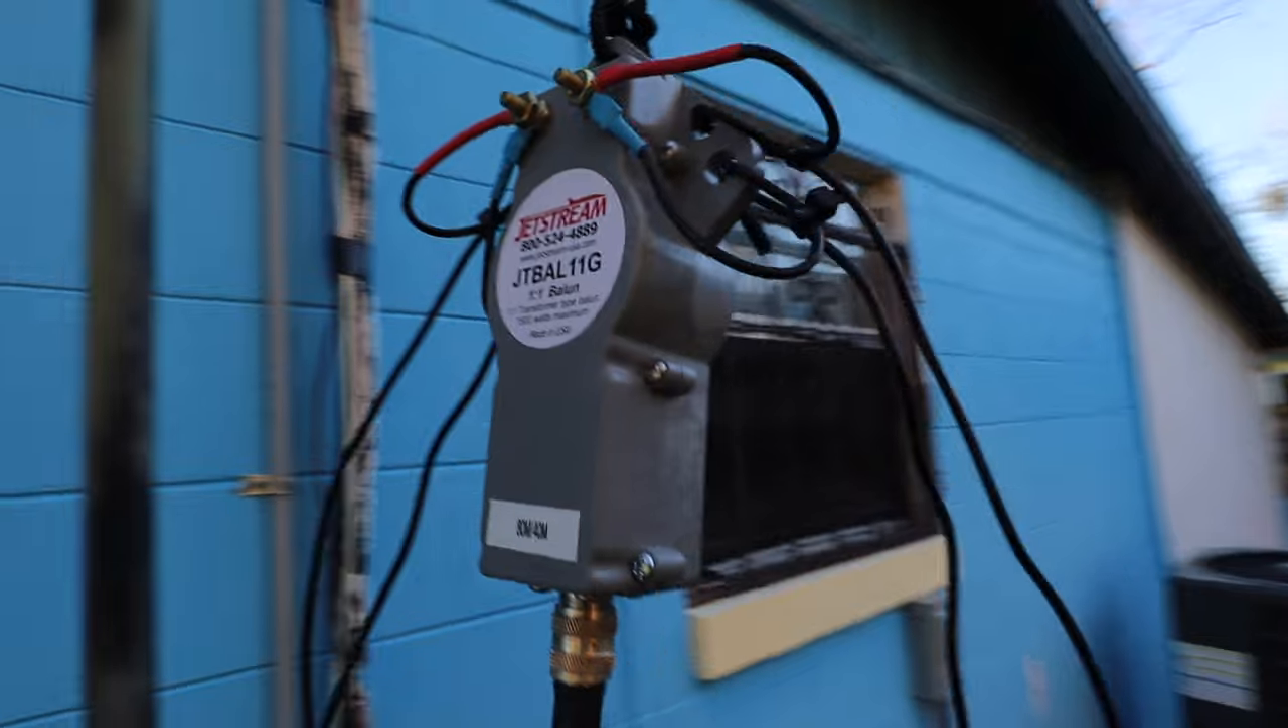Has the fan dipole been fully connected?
Yes.